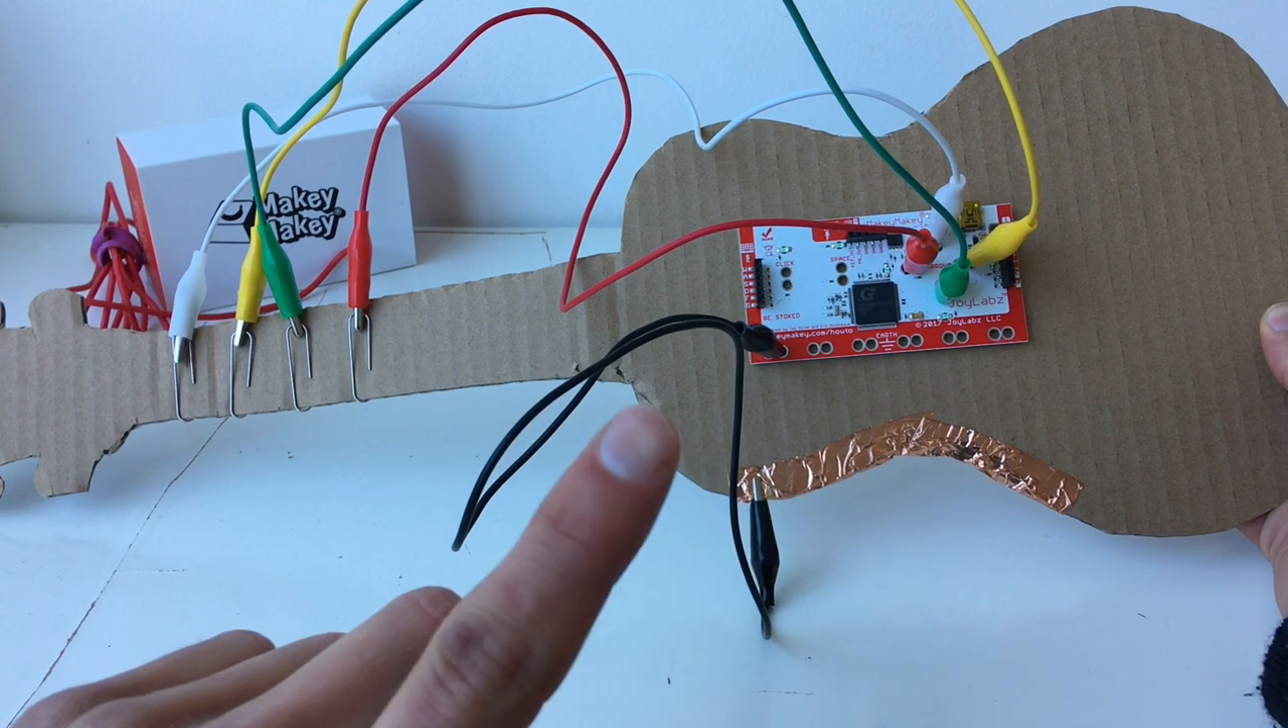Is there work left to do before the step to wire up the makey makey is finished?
No.